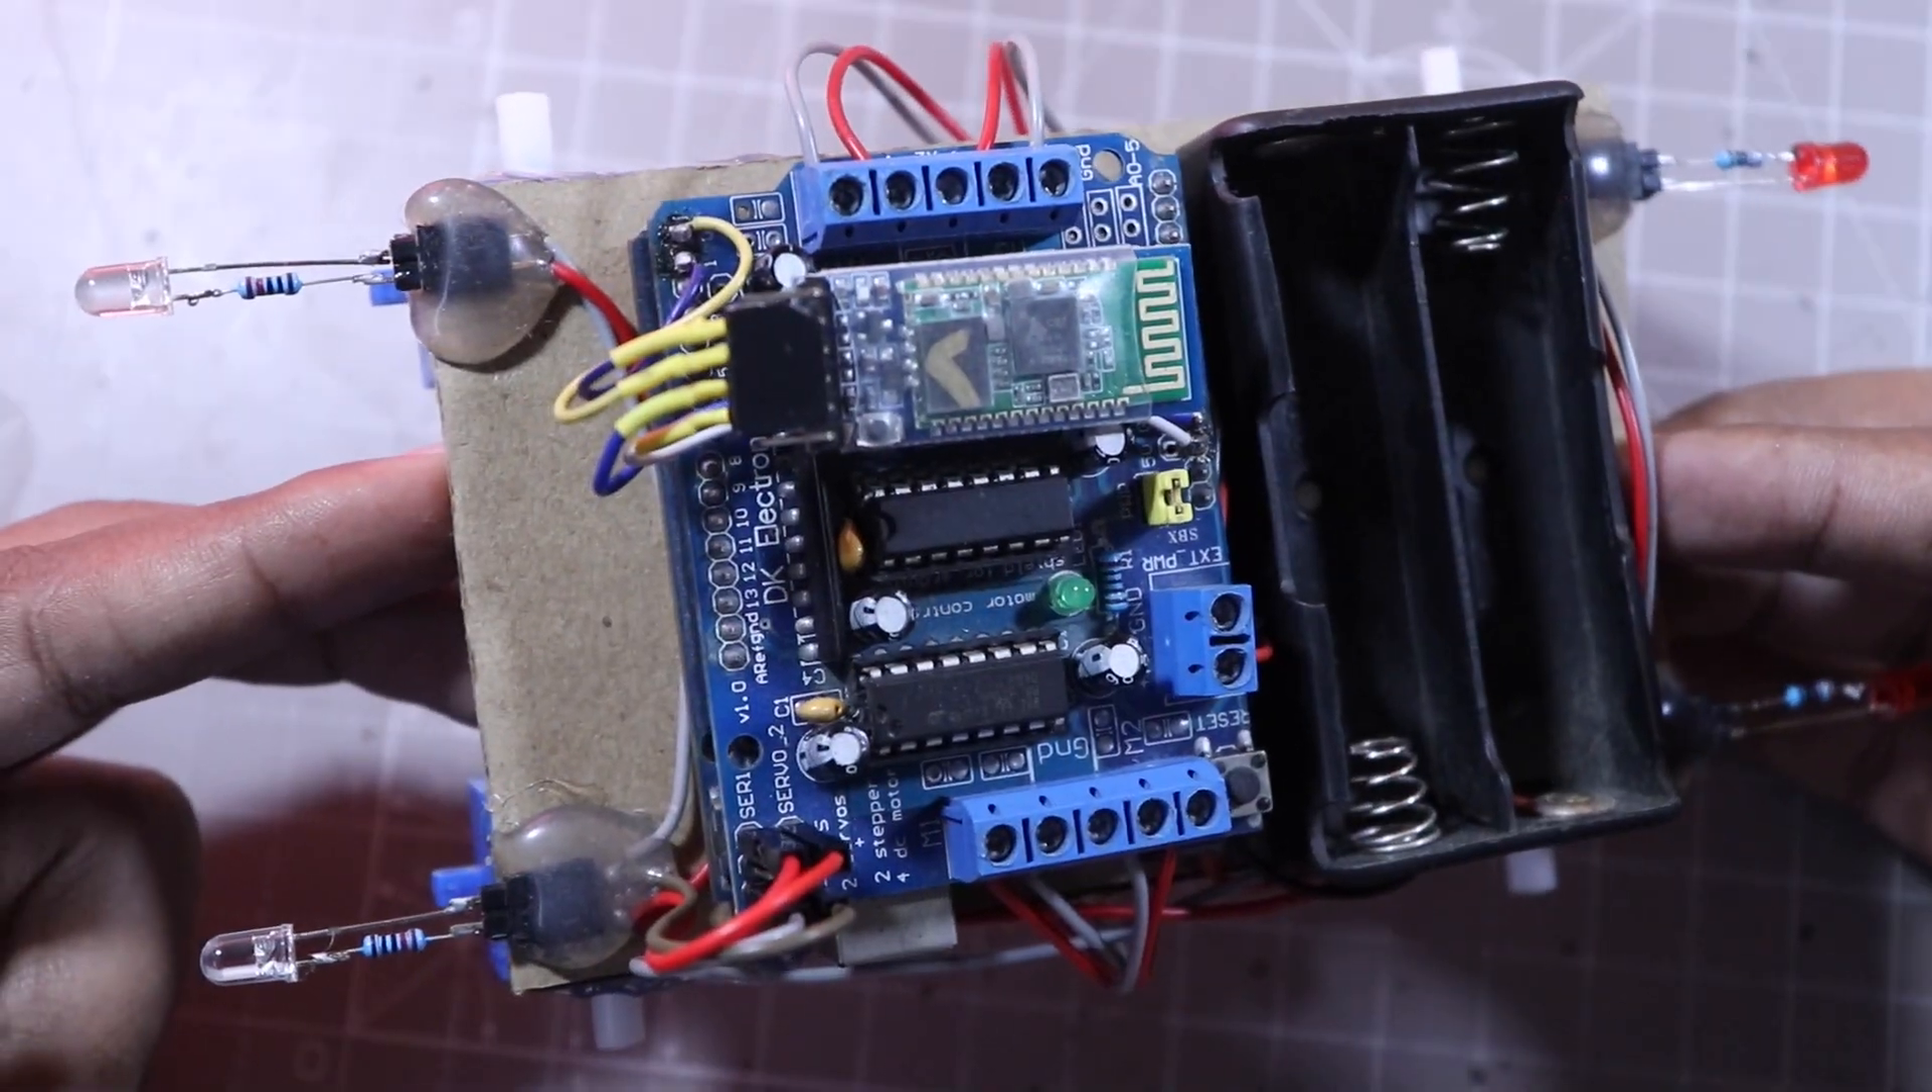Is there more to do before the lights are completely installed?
No.